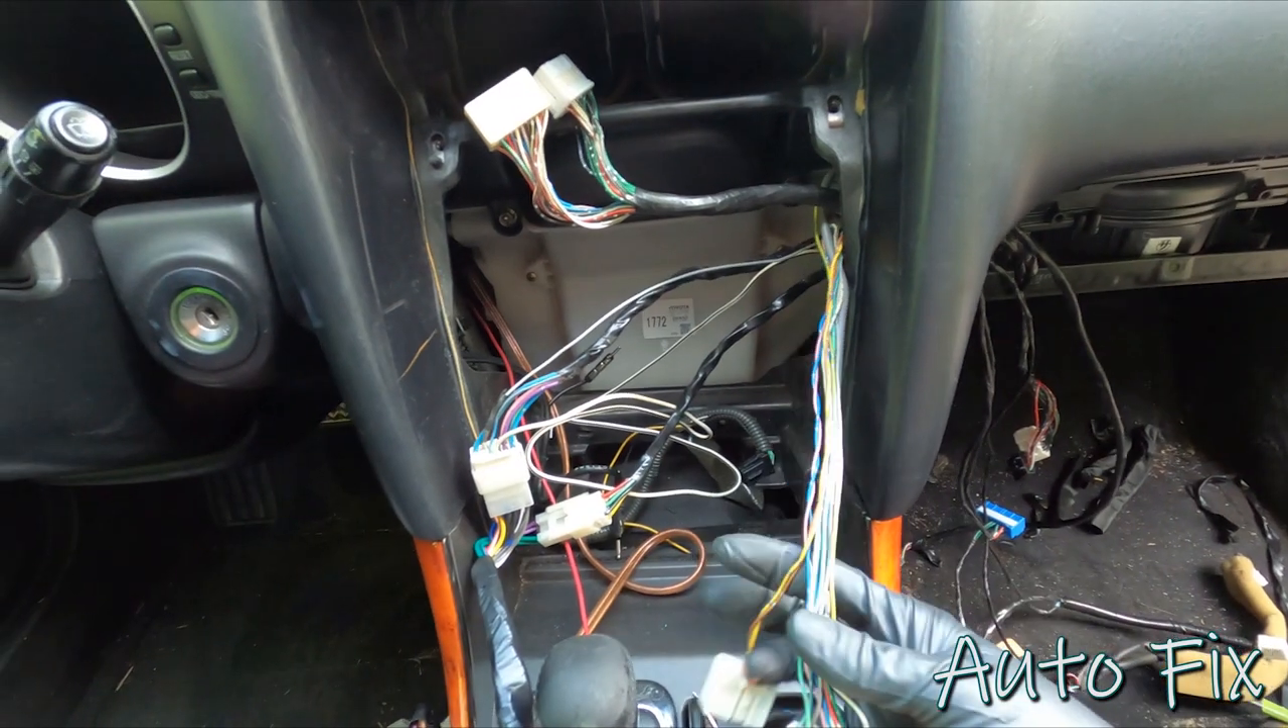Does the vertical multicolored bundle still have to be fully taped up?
Yes.